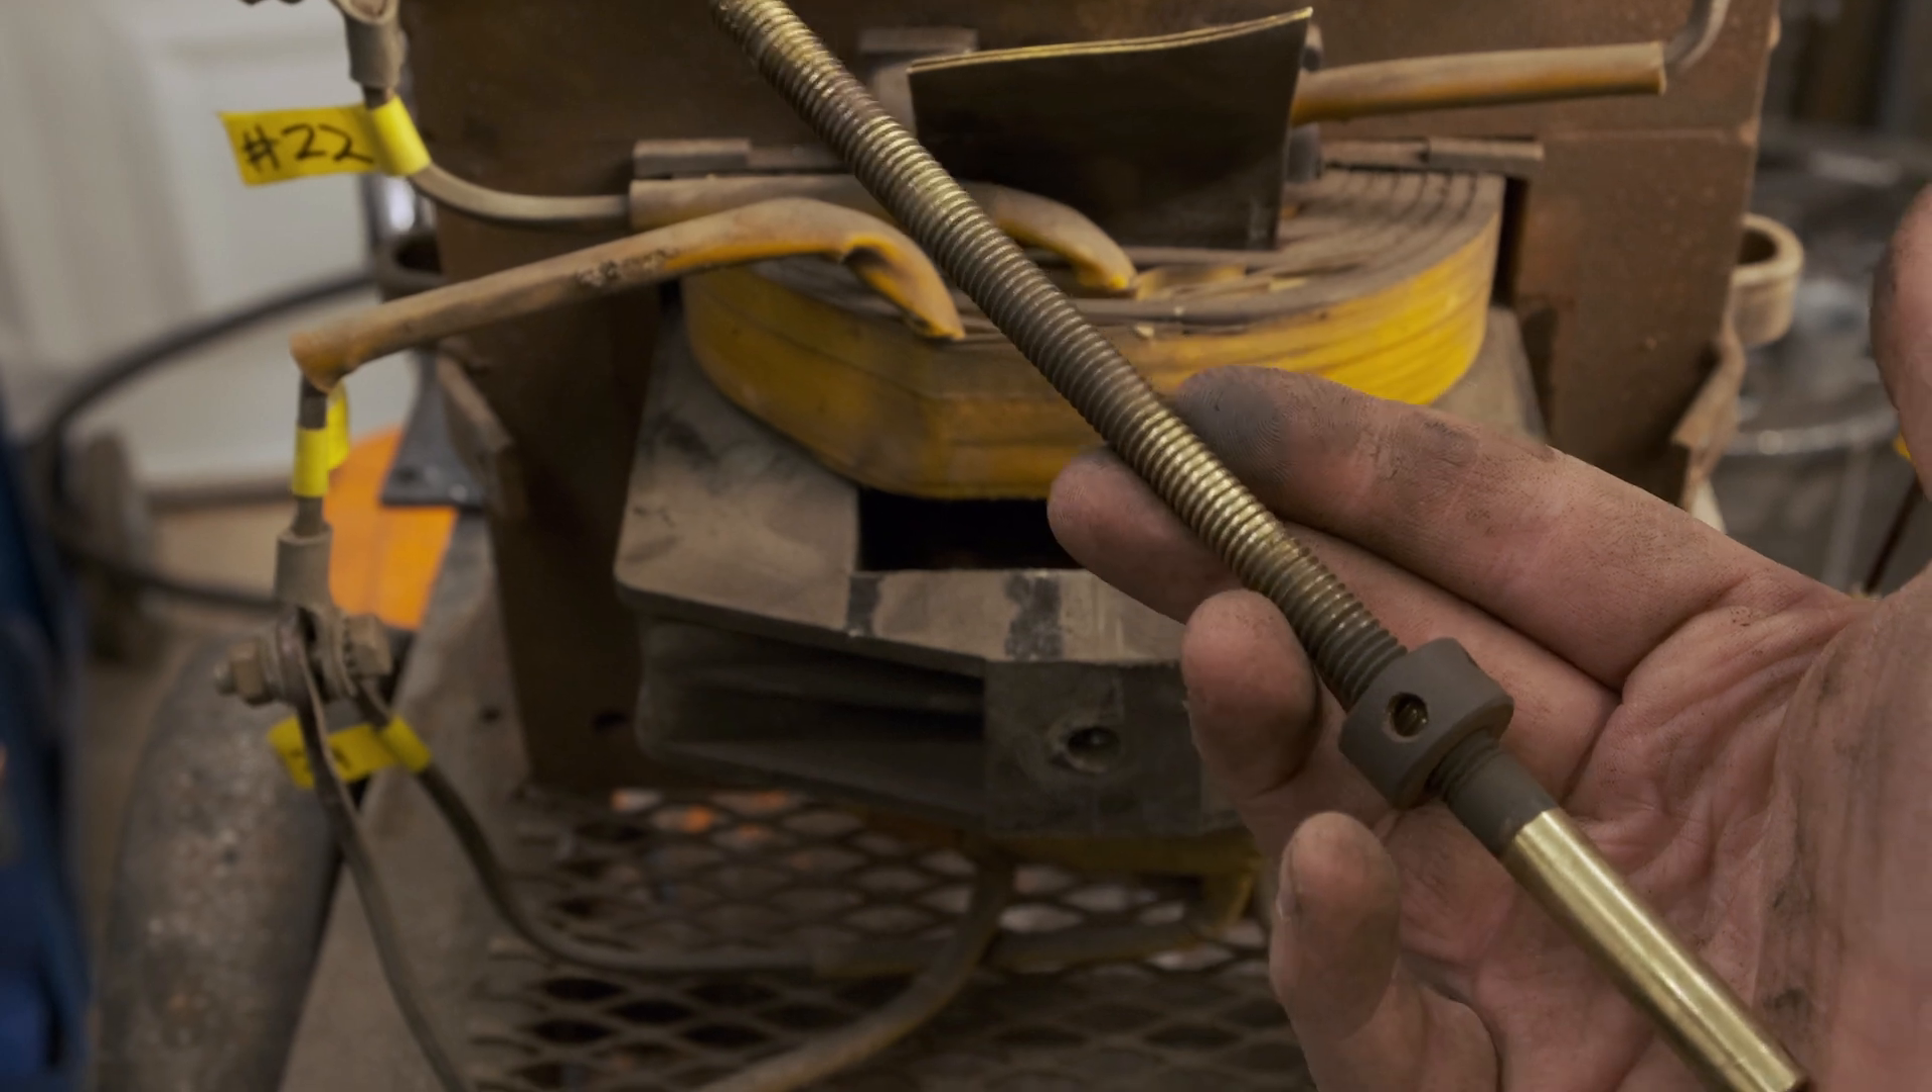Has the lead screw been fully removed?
Yes.